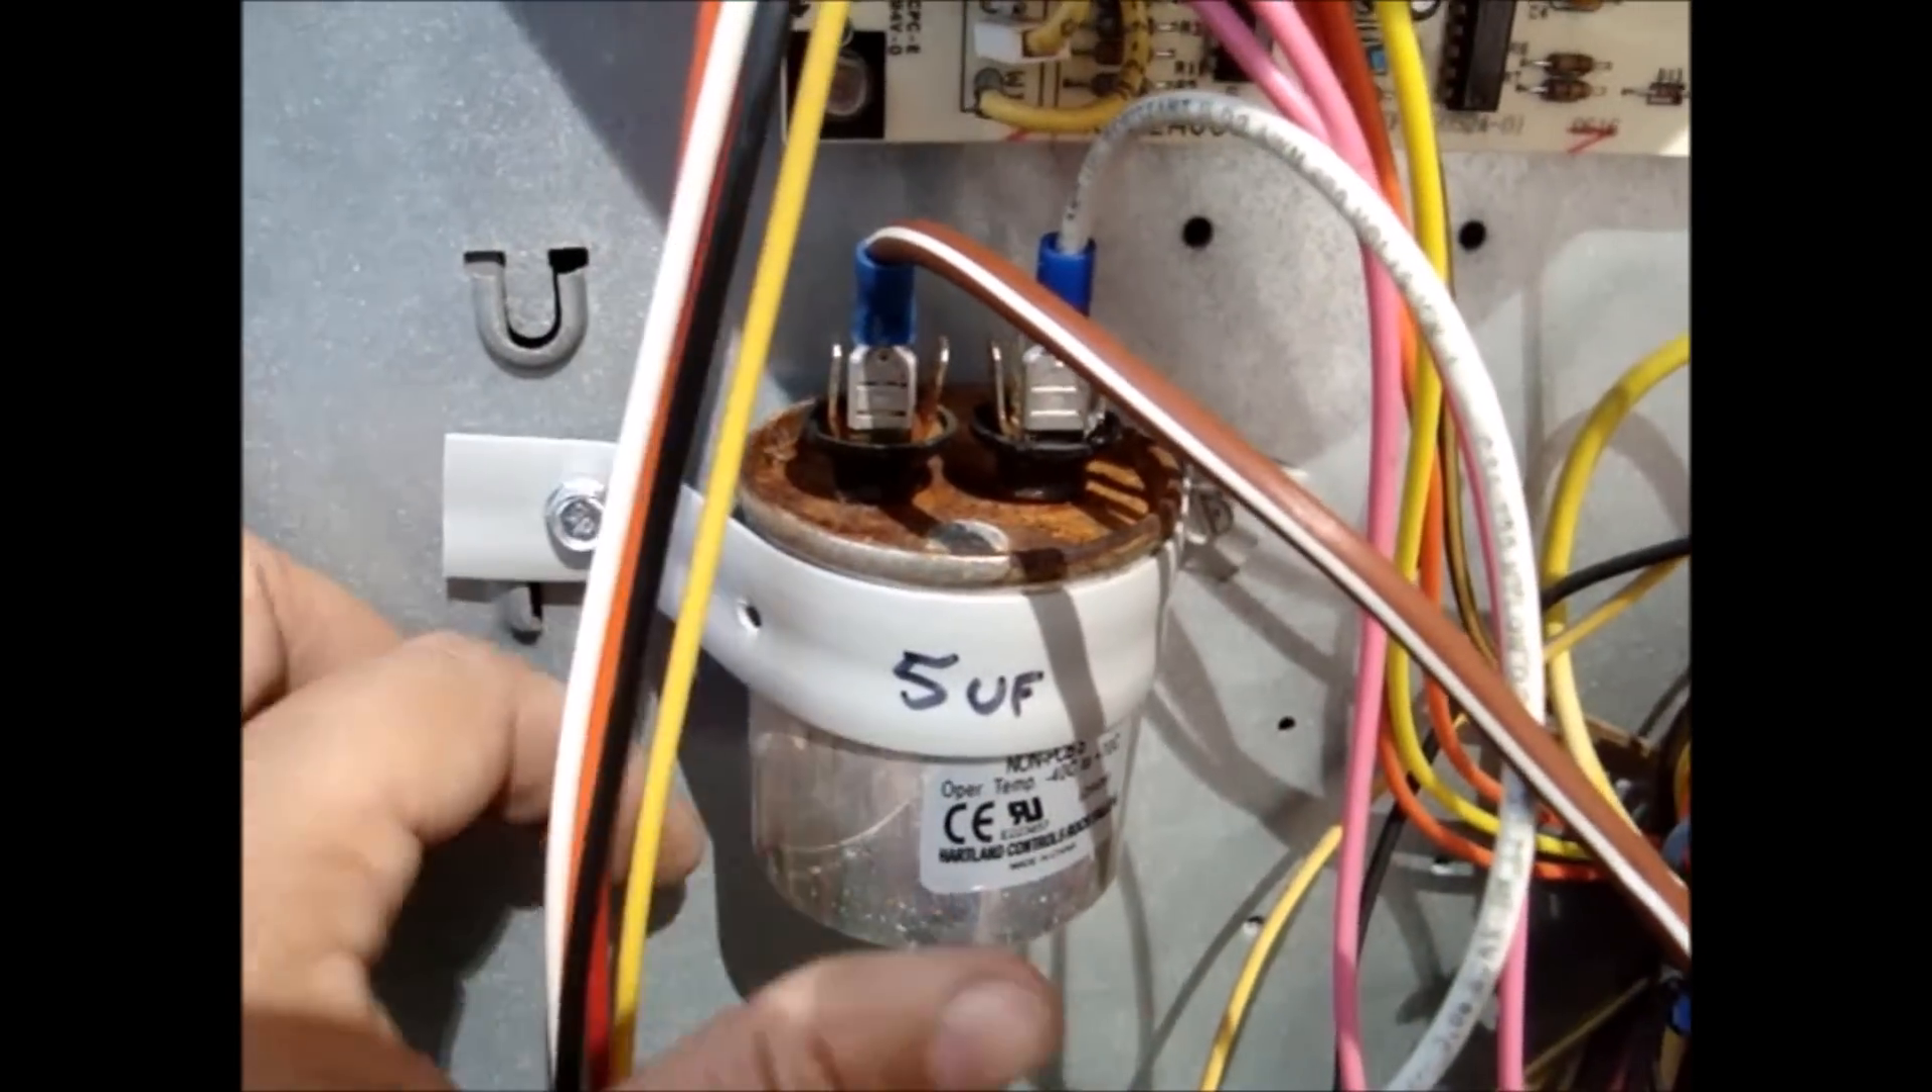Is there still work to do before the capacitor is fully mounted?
No.